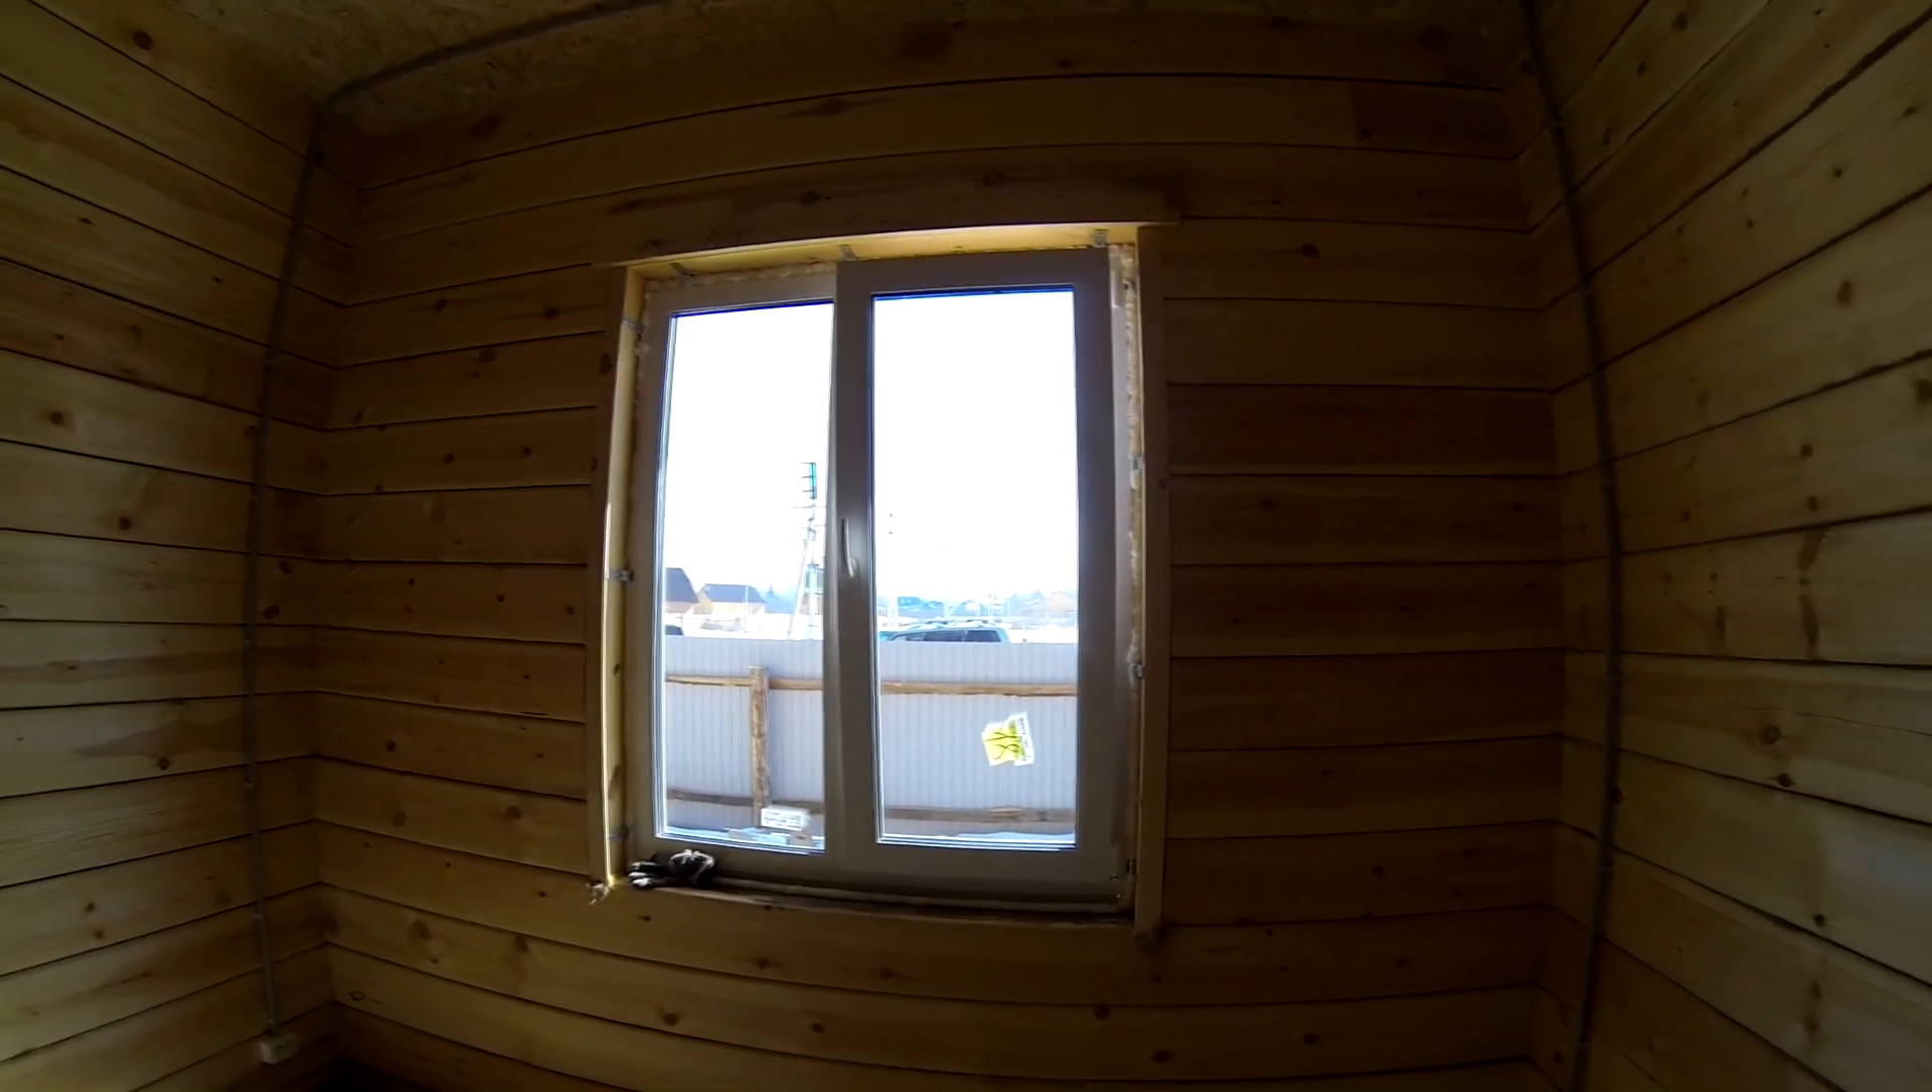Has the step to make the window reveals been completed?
No.